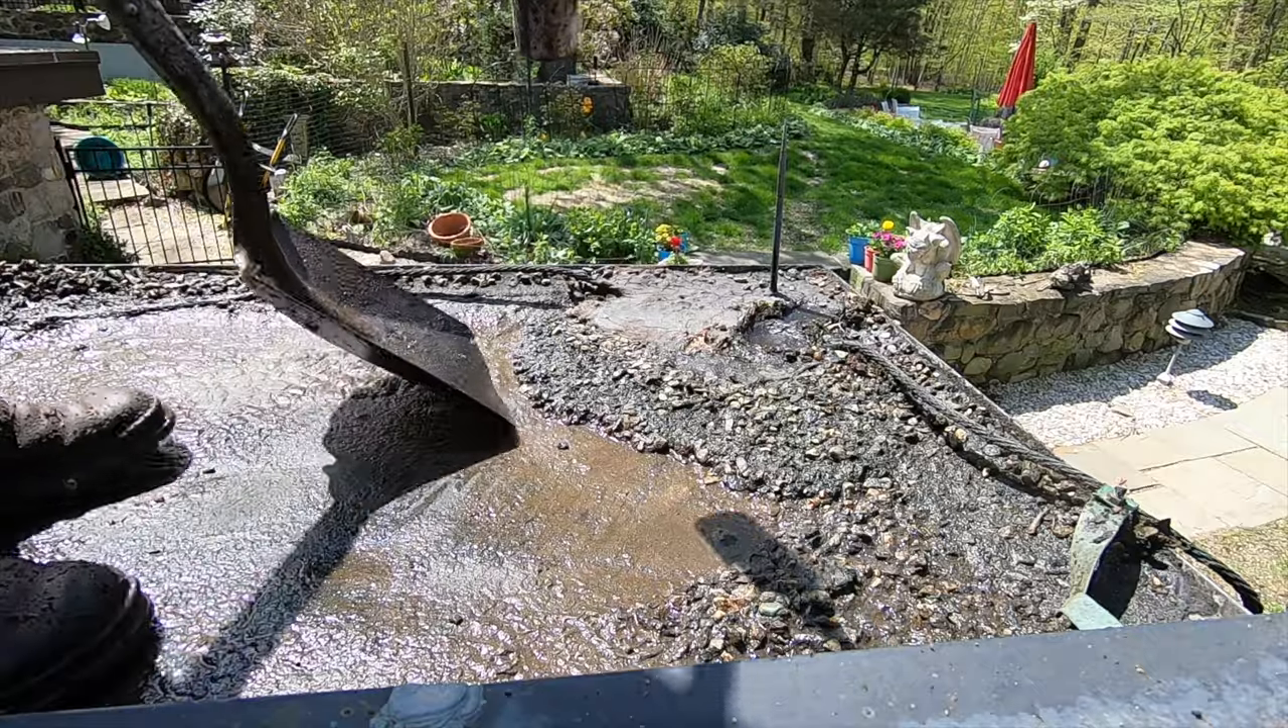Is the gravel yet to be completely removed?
Yes.